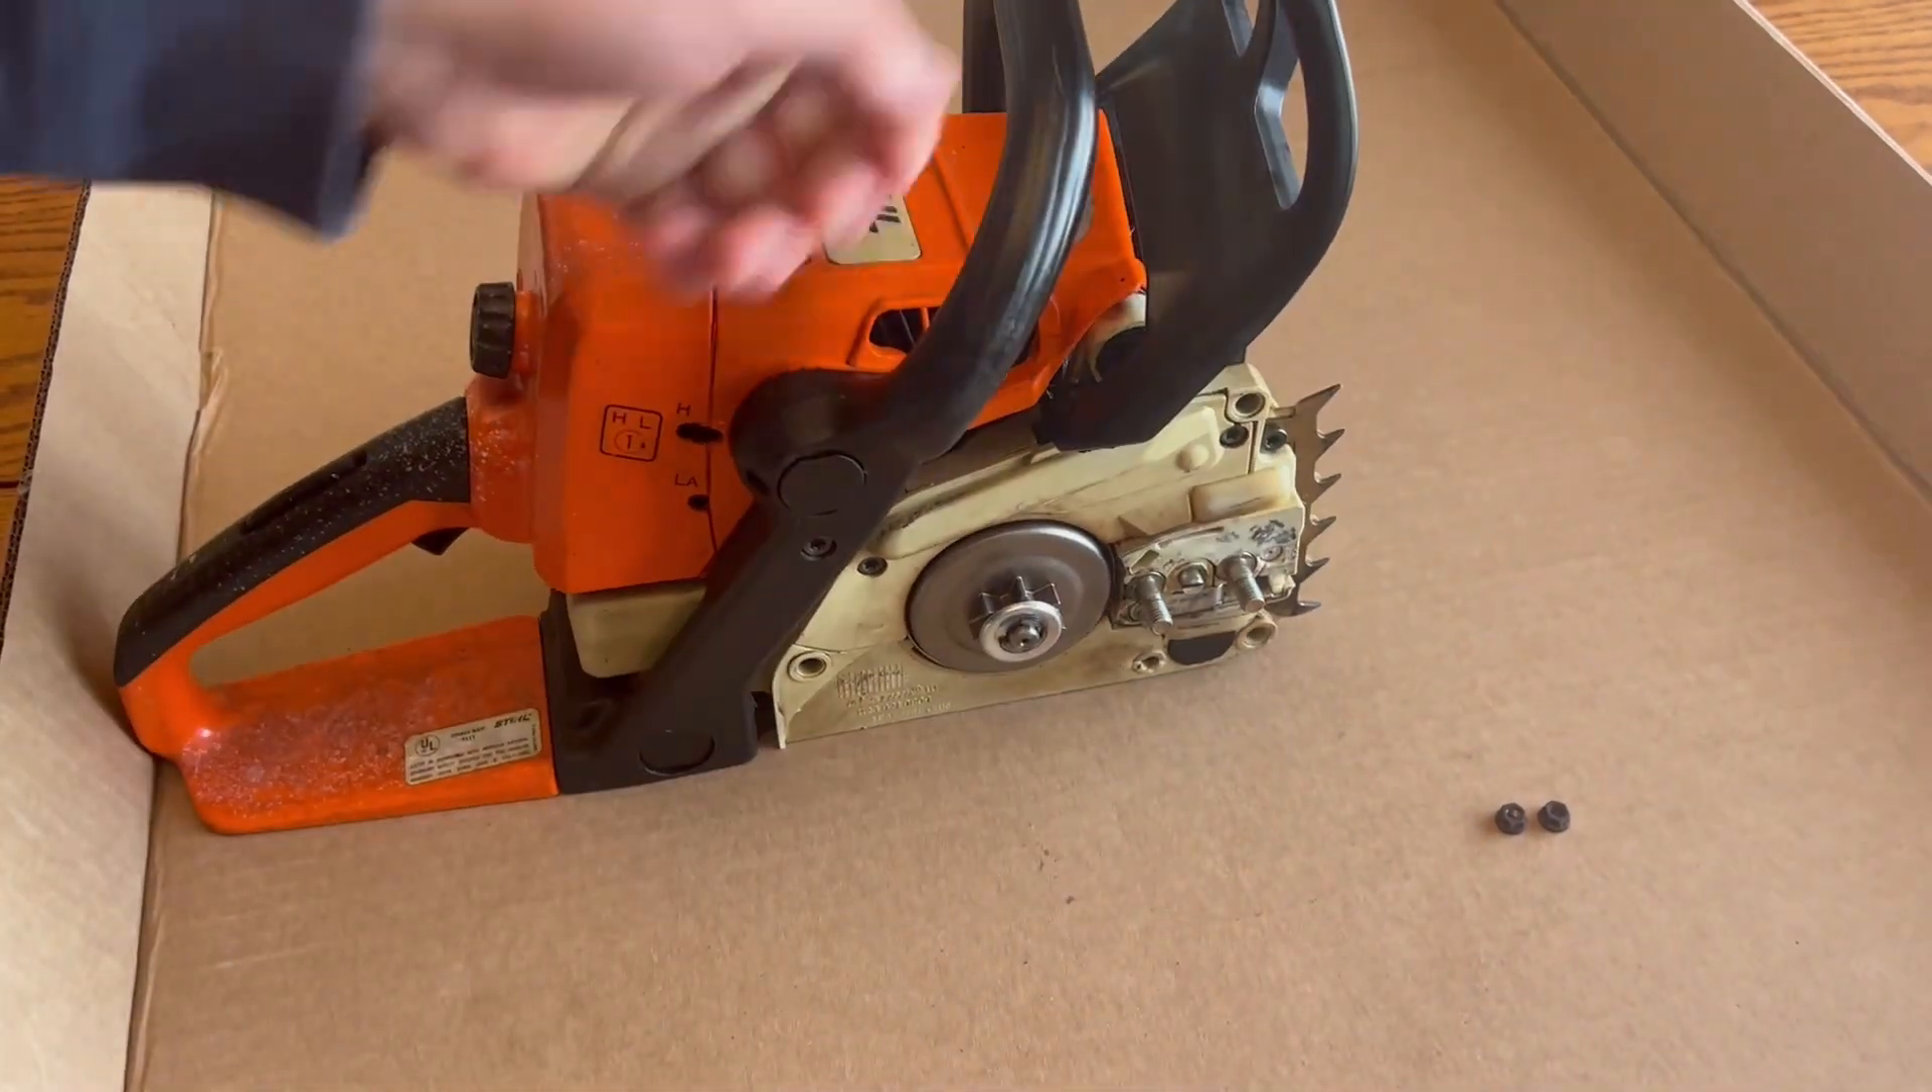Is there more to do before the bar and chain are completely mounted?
Yes.